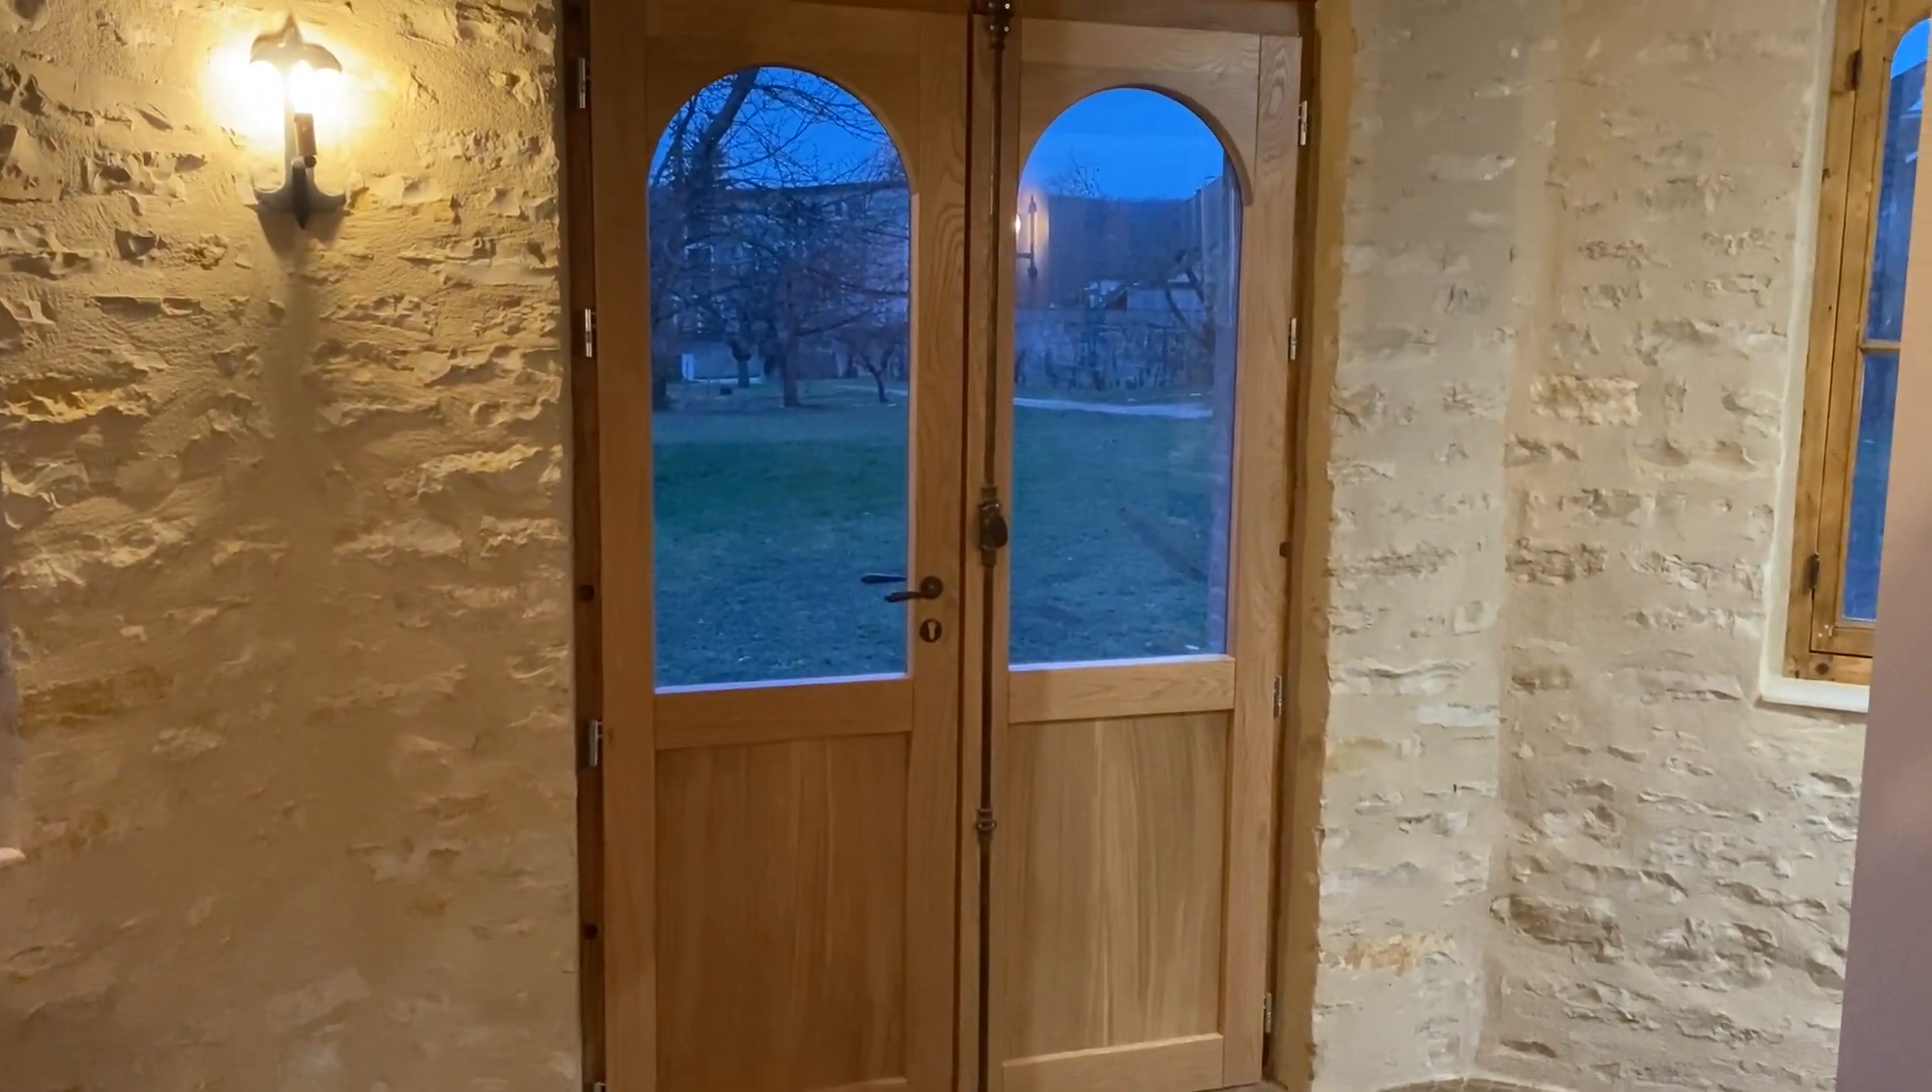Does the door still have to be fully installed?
No.